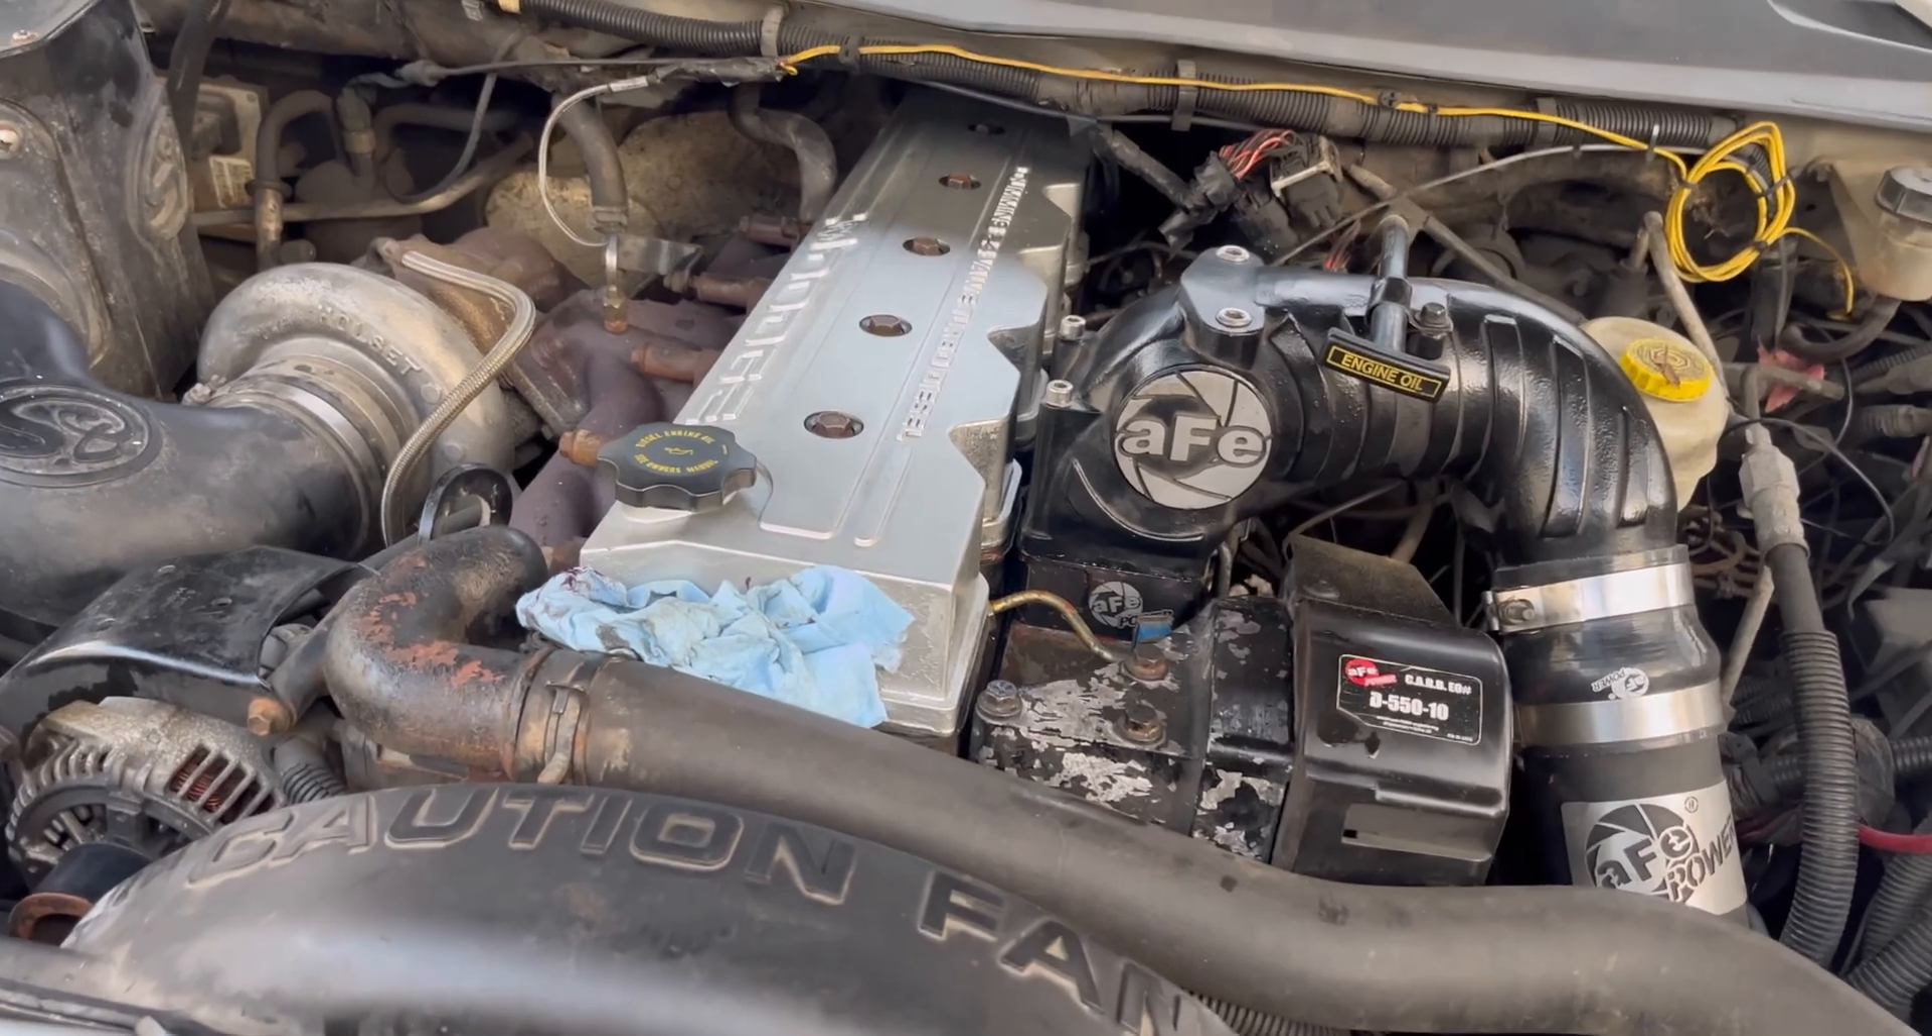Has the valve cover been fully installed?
Yes.